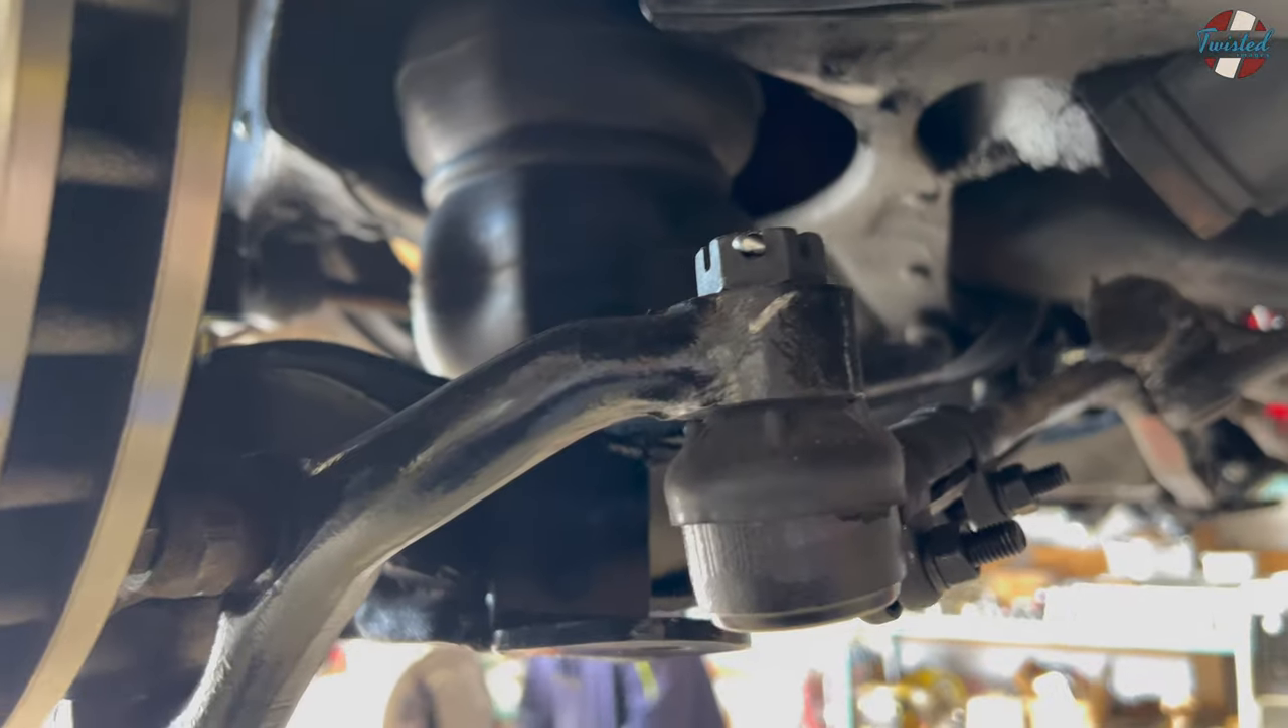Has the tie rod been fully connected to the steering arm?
Yes.